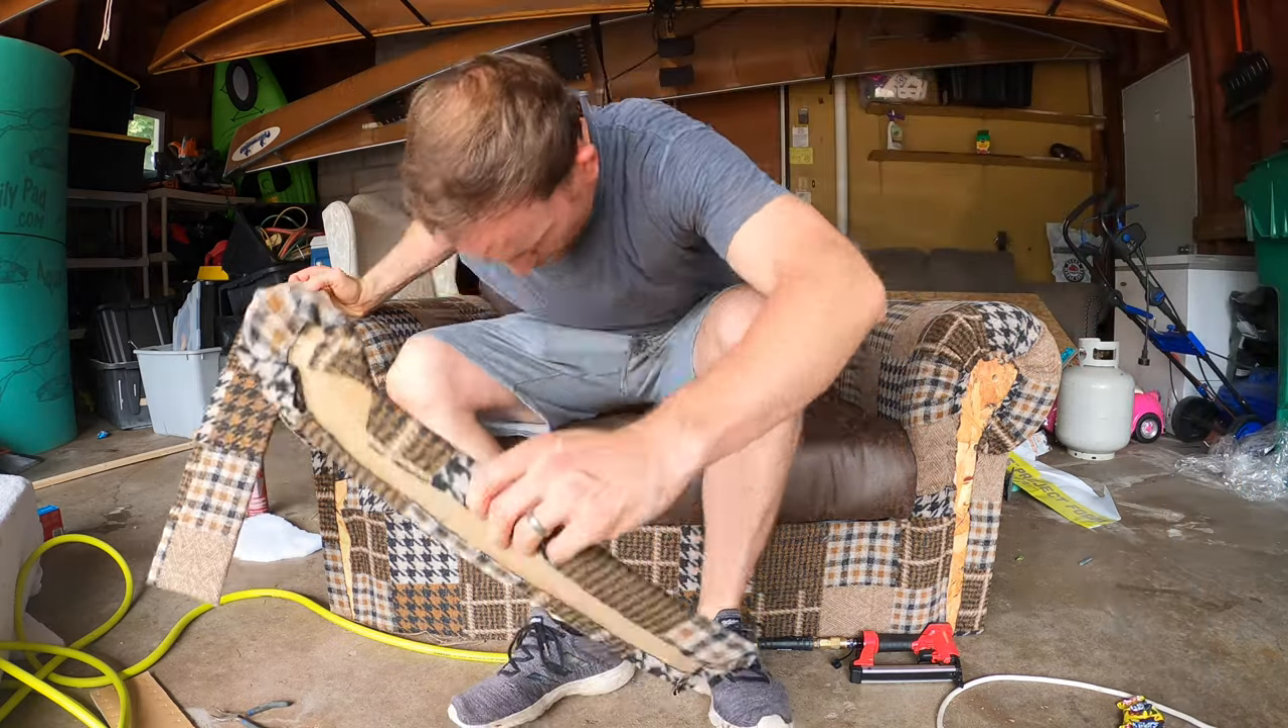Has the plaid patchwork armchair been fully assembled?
No.